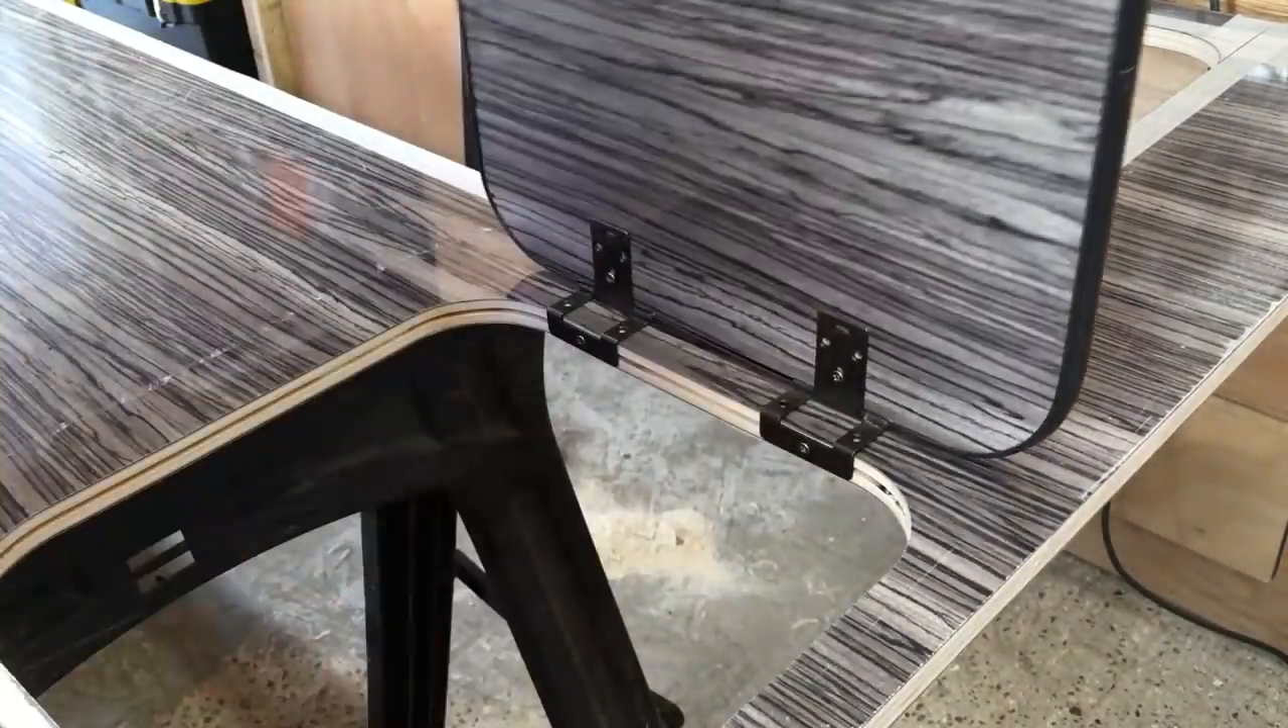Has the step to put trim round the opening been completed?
No.